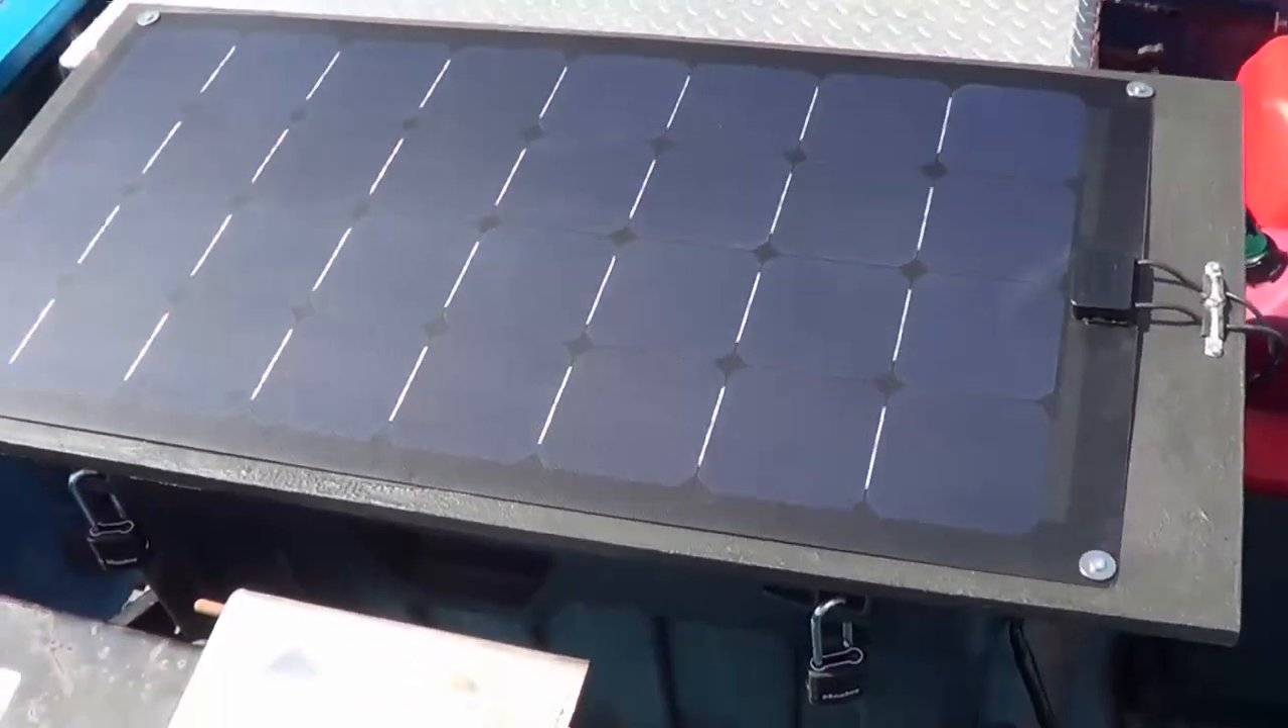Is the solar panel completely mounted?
Yes.